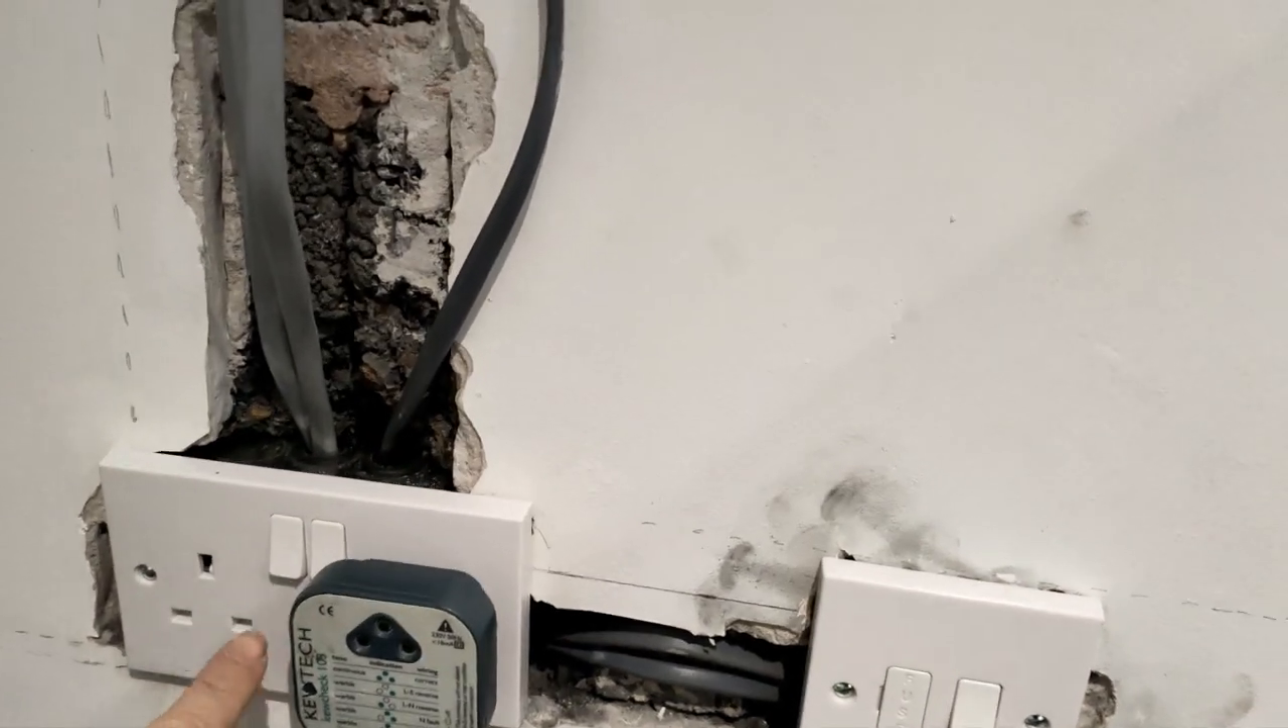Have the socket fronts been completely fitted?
Yes.